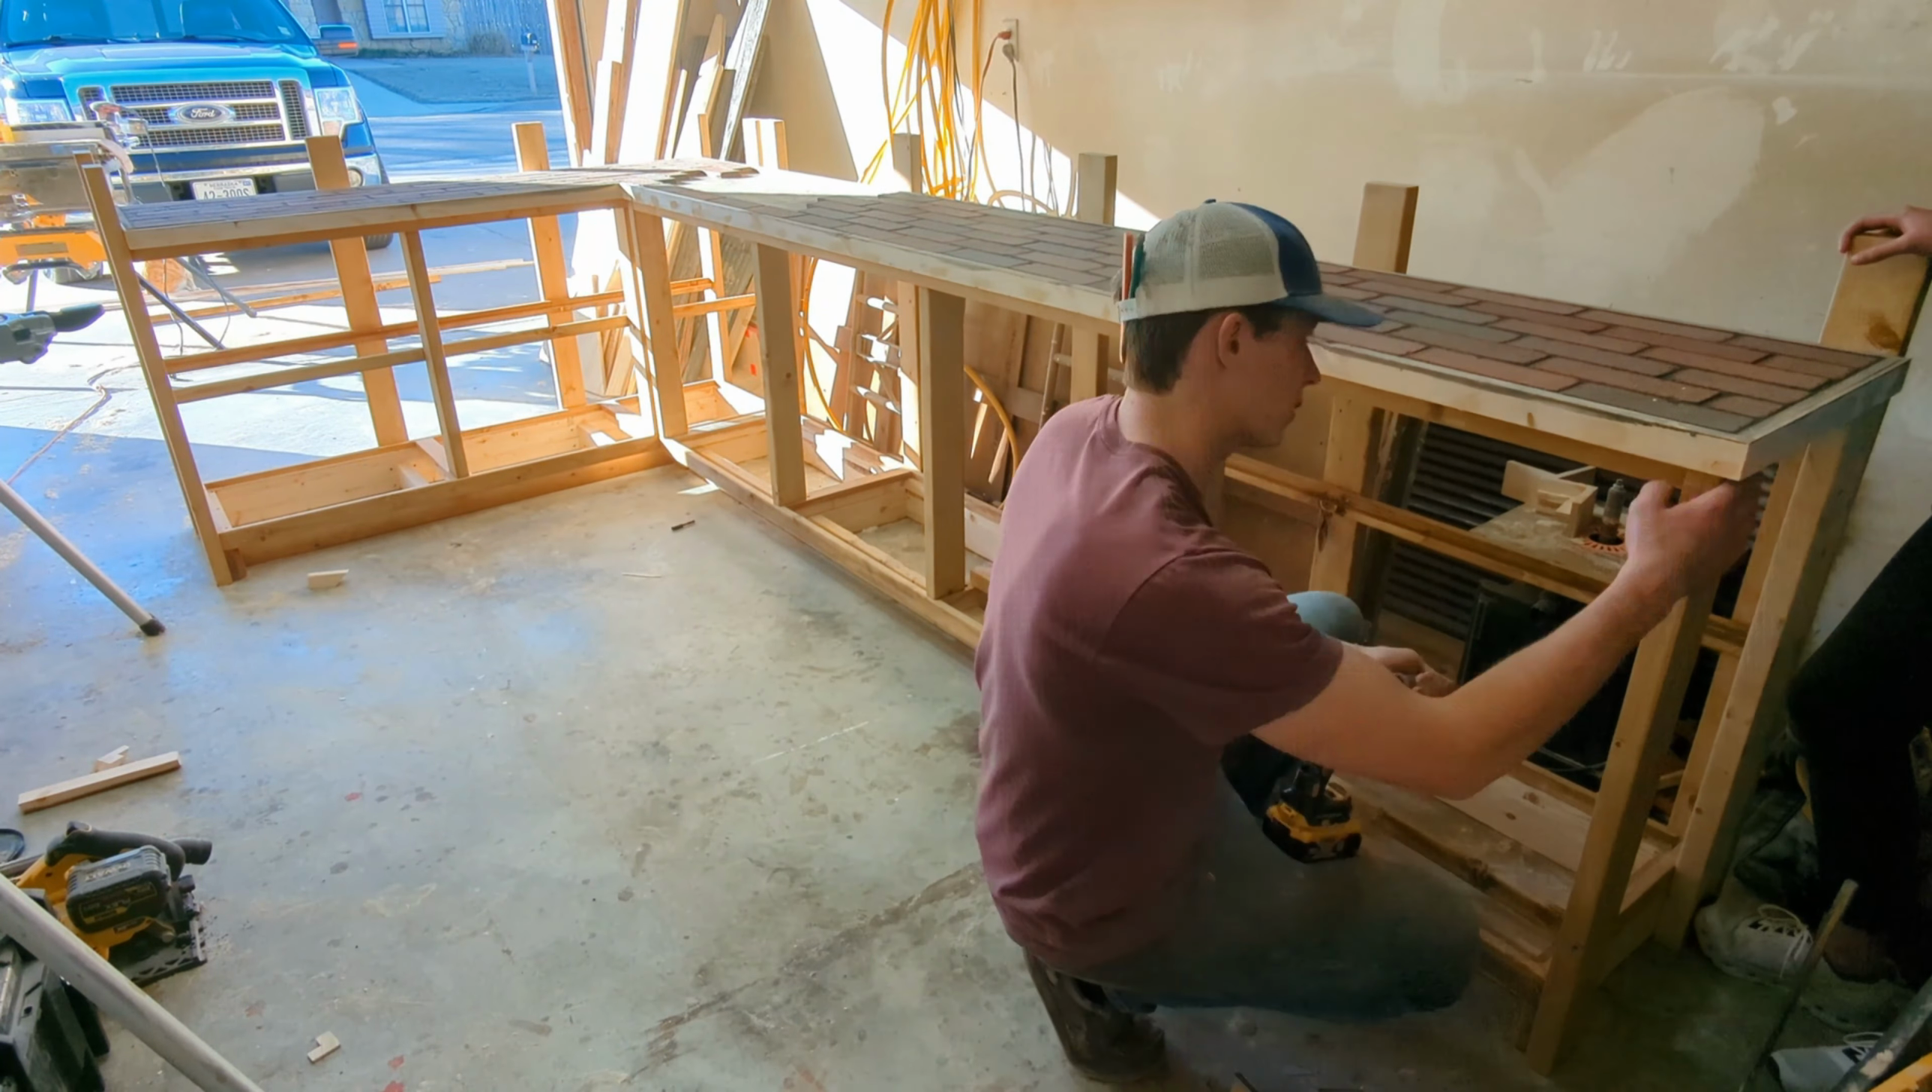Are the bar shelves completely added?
No.